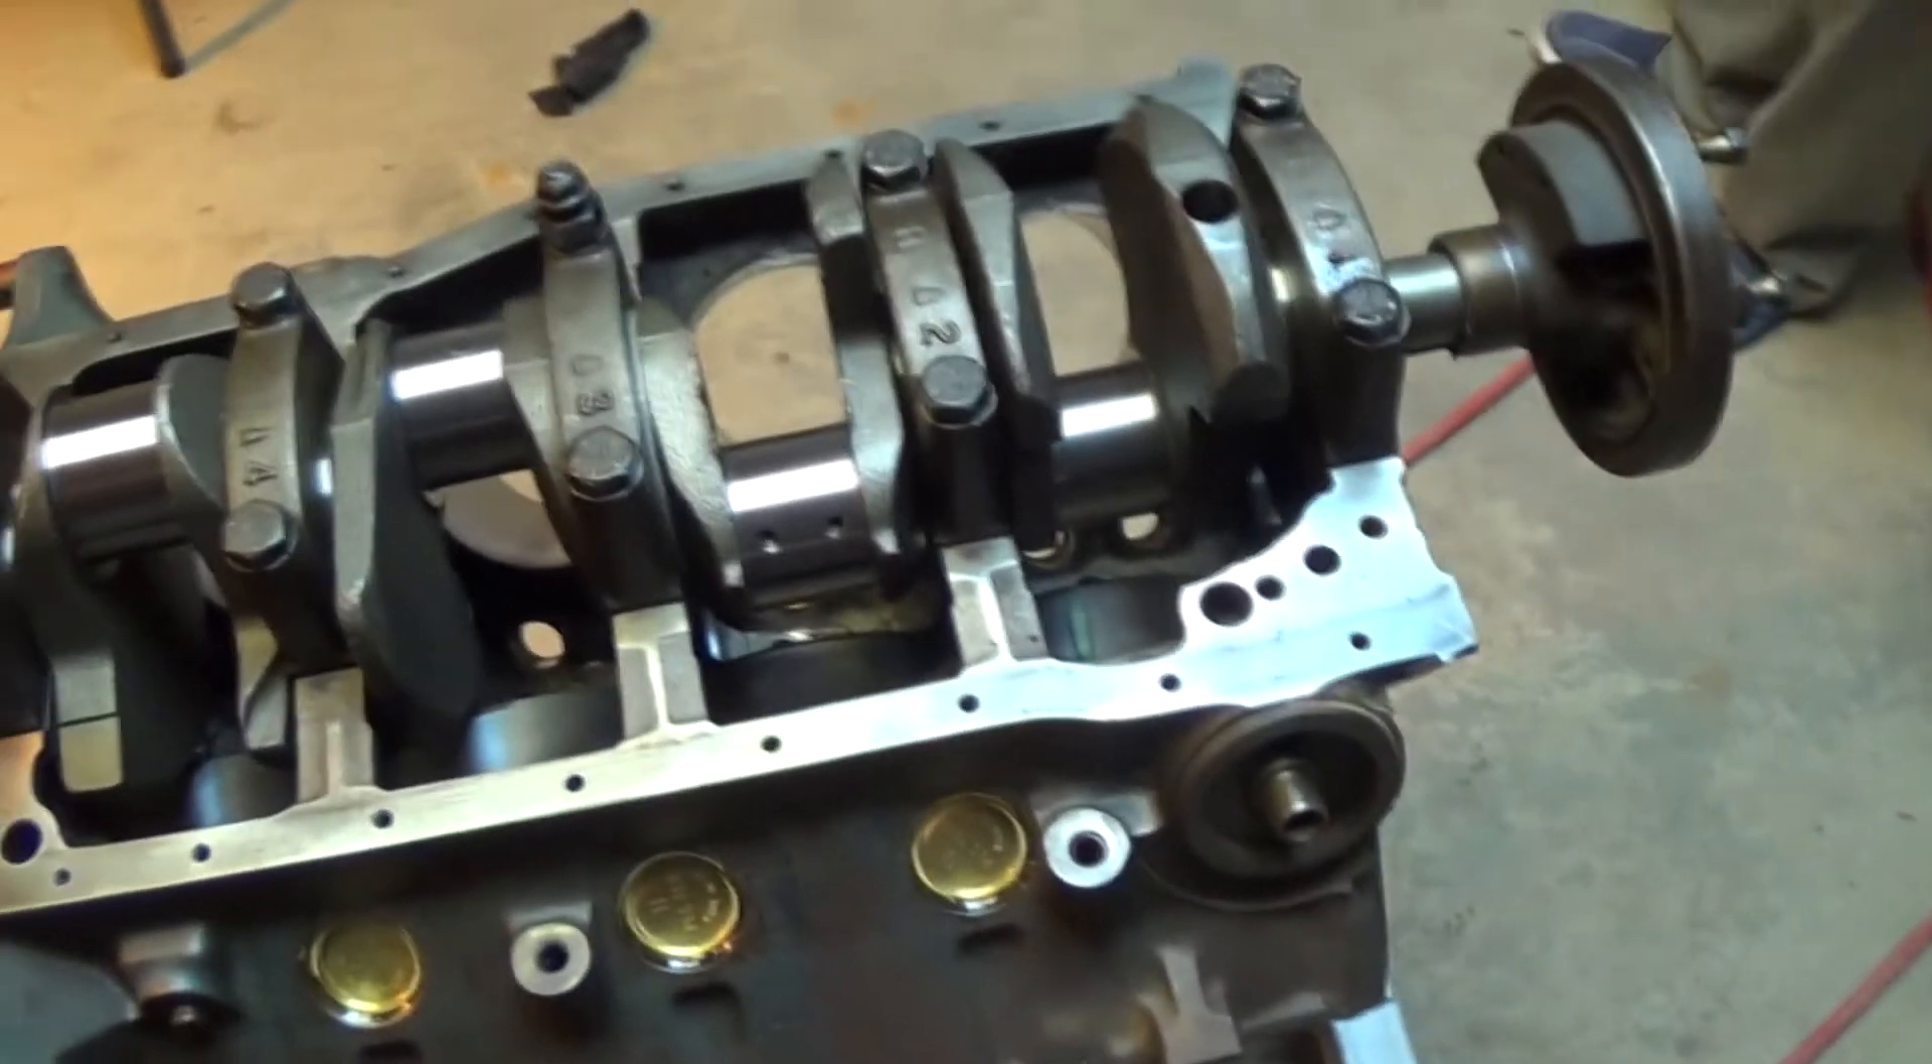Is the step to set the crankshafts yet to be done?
No.